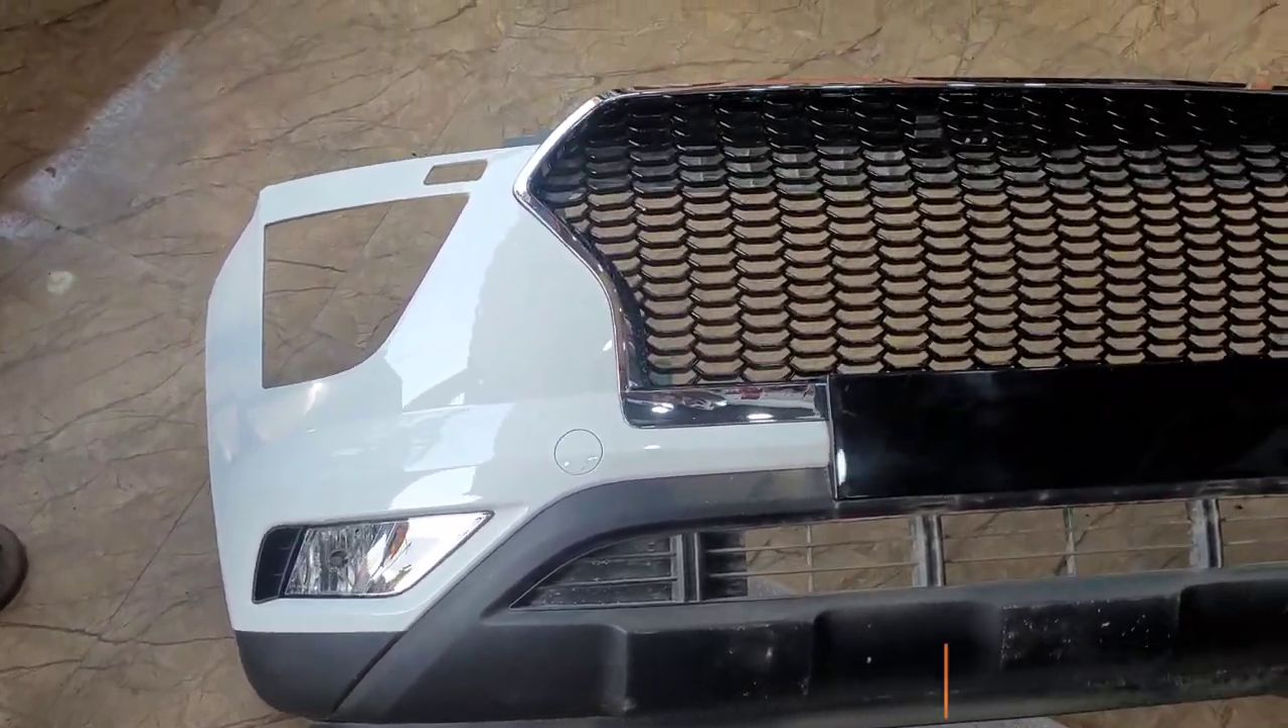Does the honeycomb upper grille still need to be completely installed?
No.